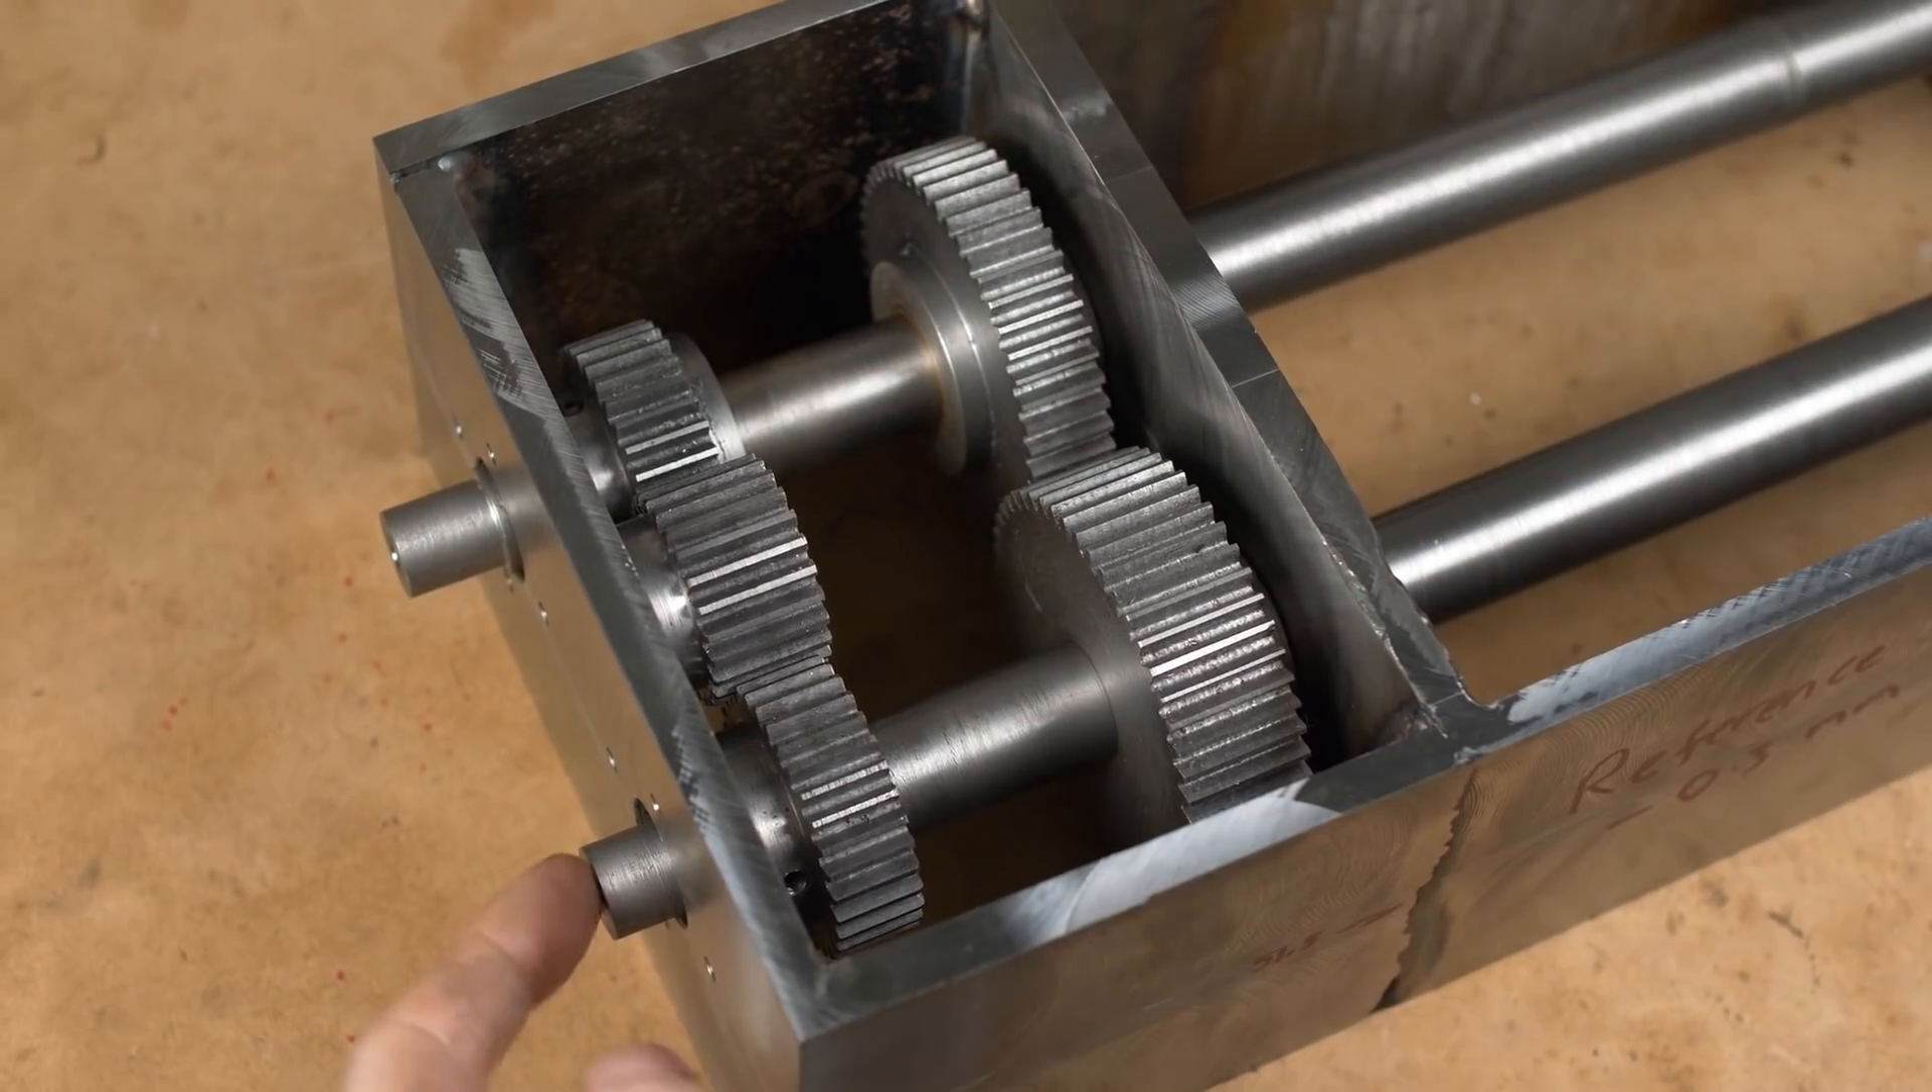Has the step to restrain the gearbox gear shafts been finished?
No.